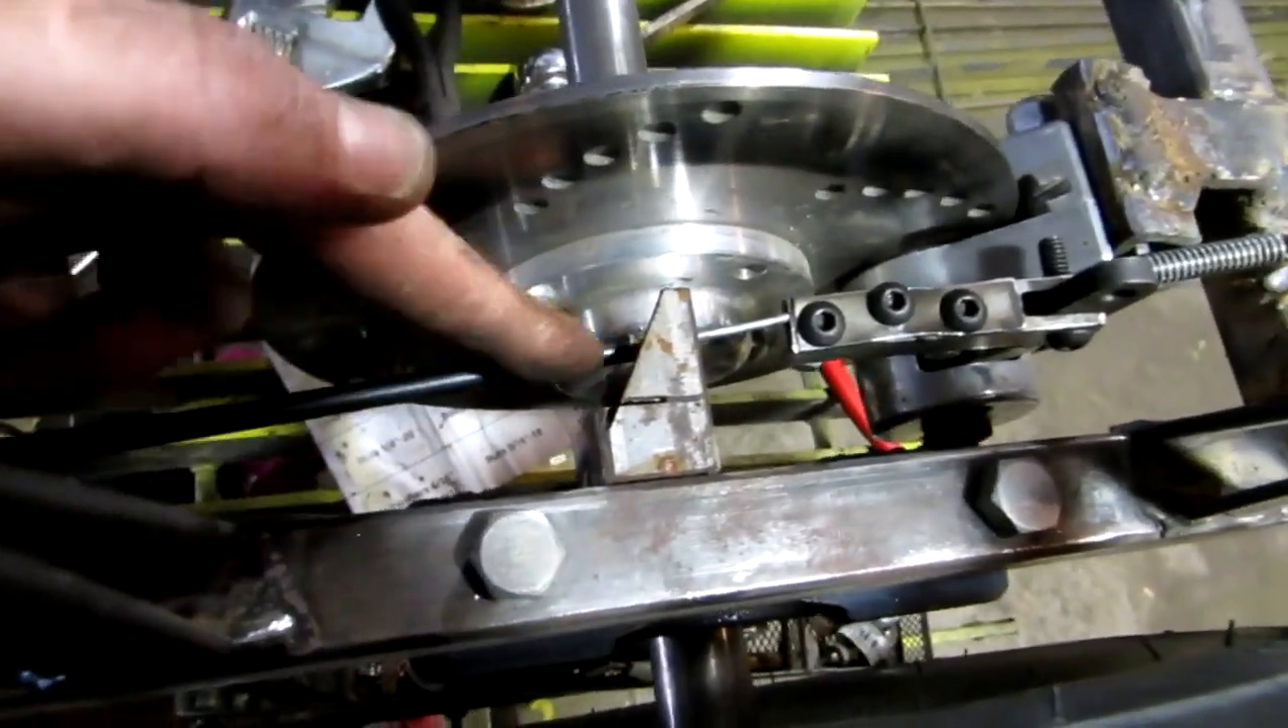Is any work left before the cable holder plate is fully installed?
No.